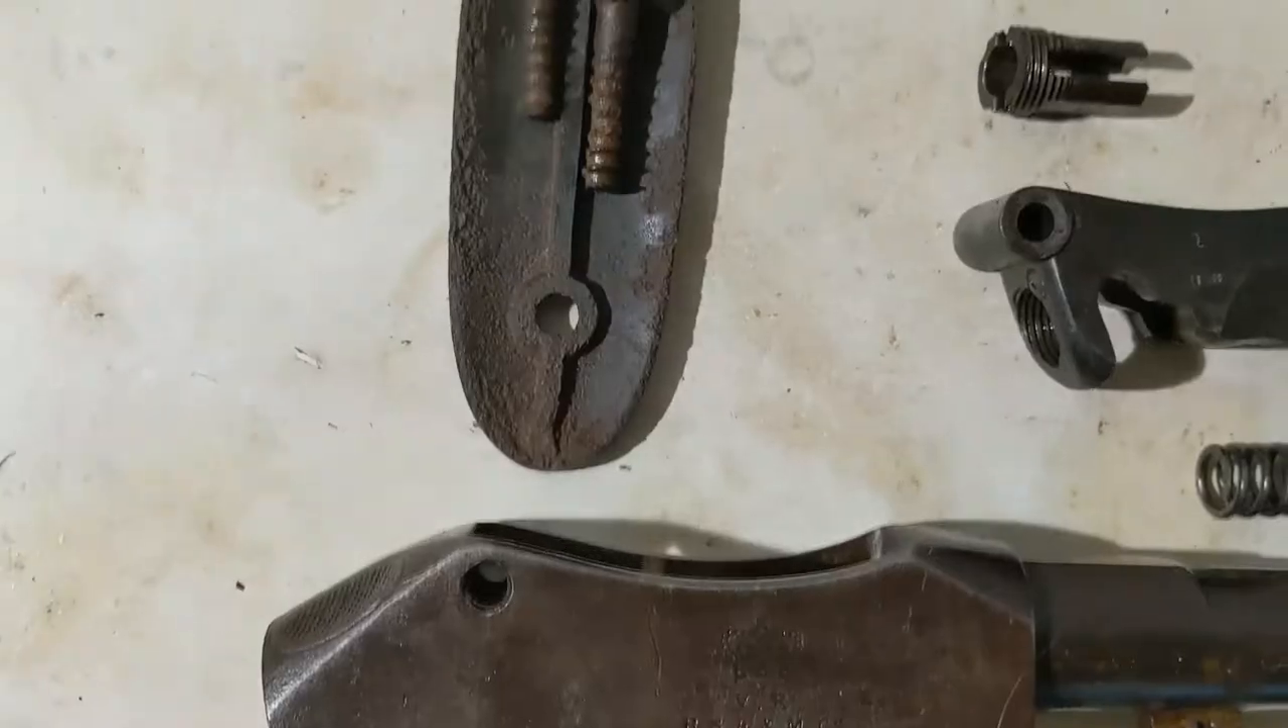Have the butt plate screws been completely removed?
Yes.